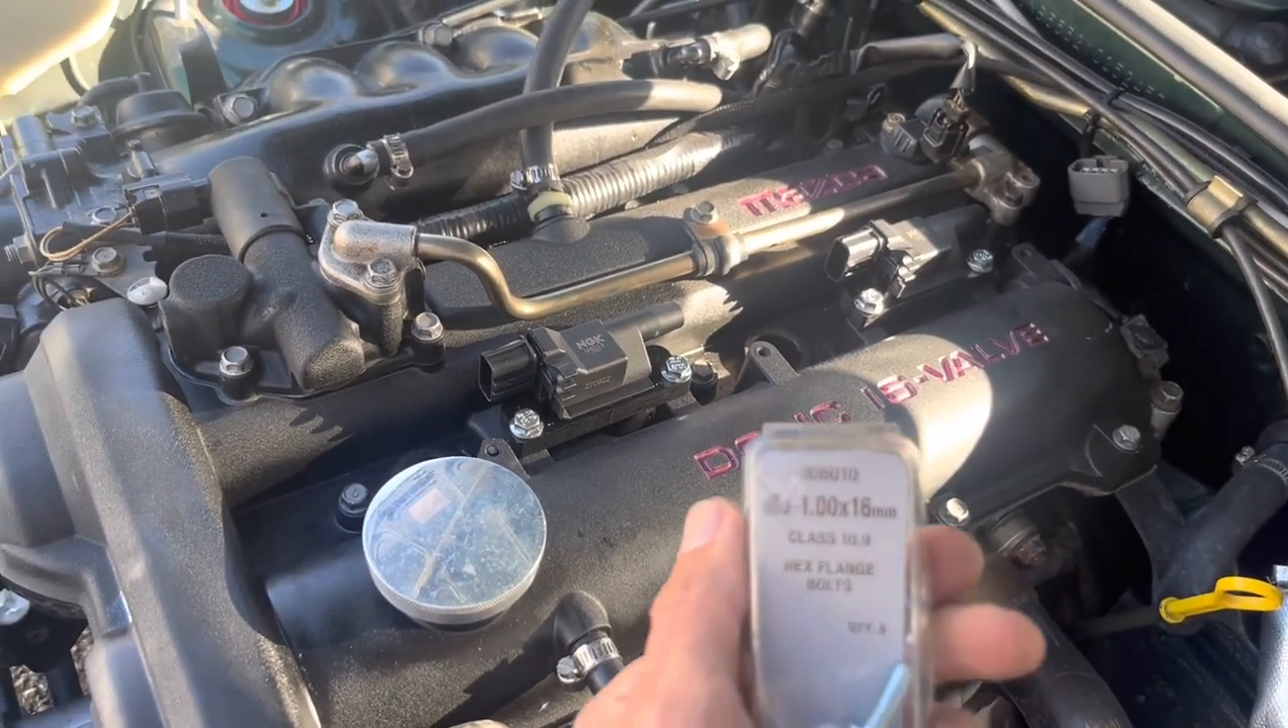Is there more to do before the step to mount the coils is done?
No.